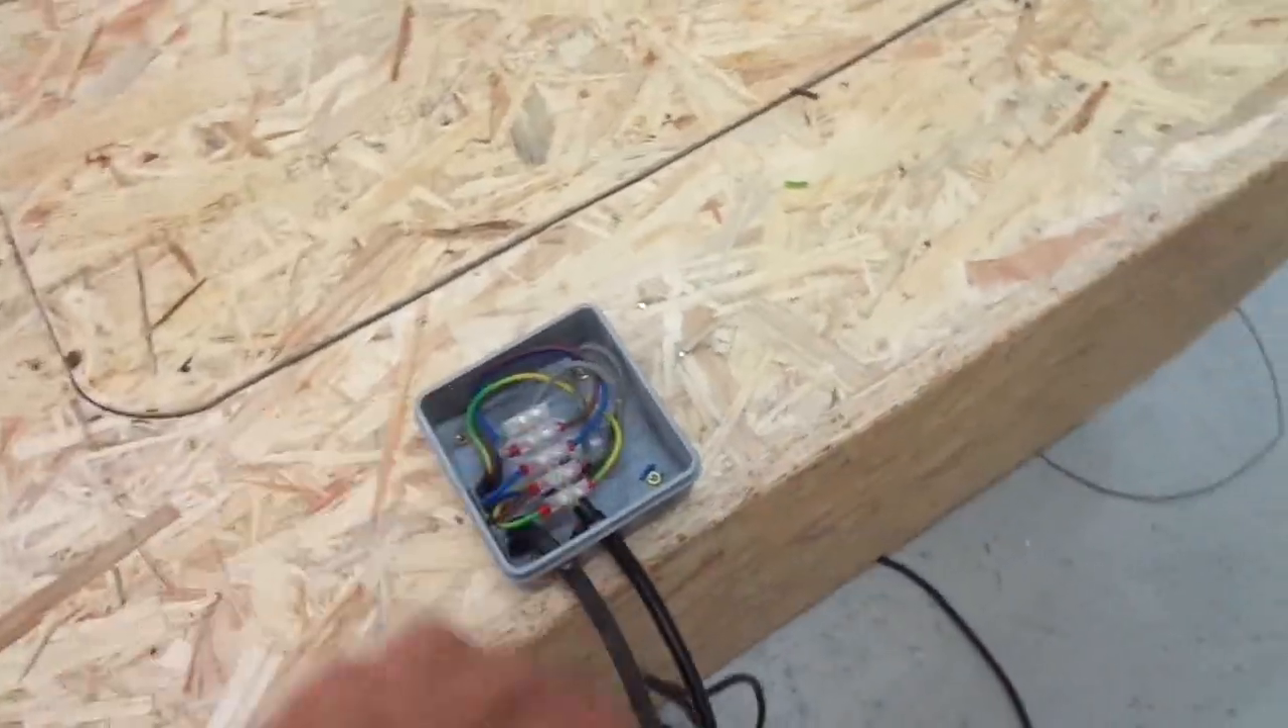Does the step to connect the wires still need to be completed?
No.